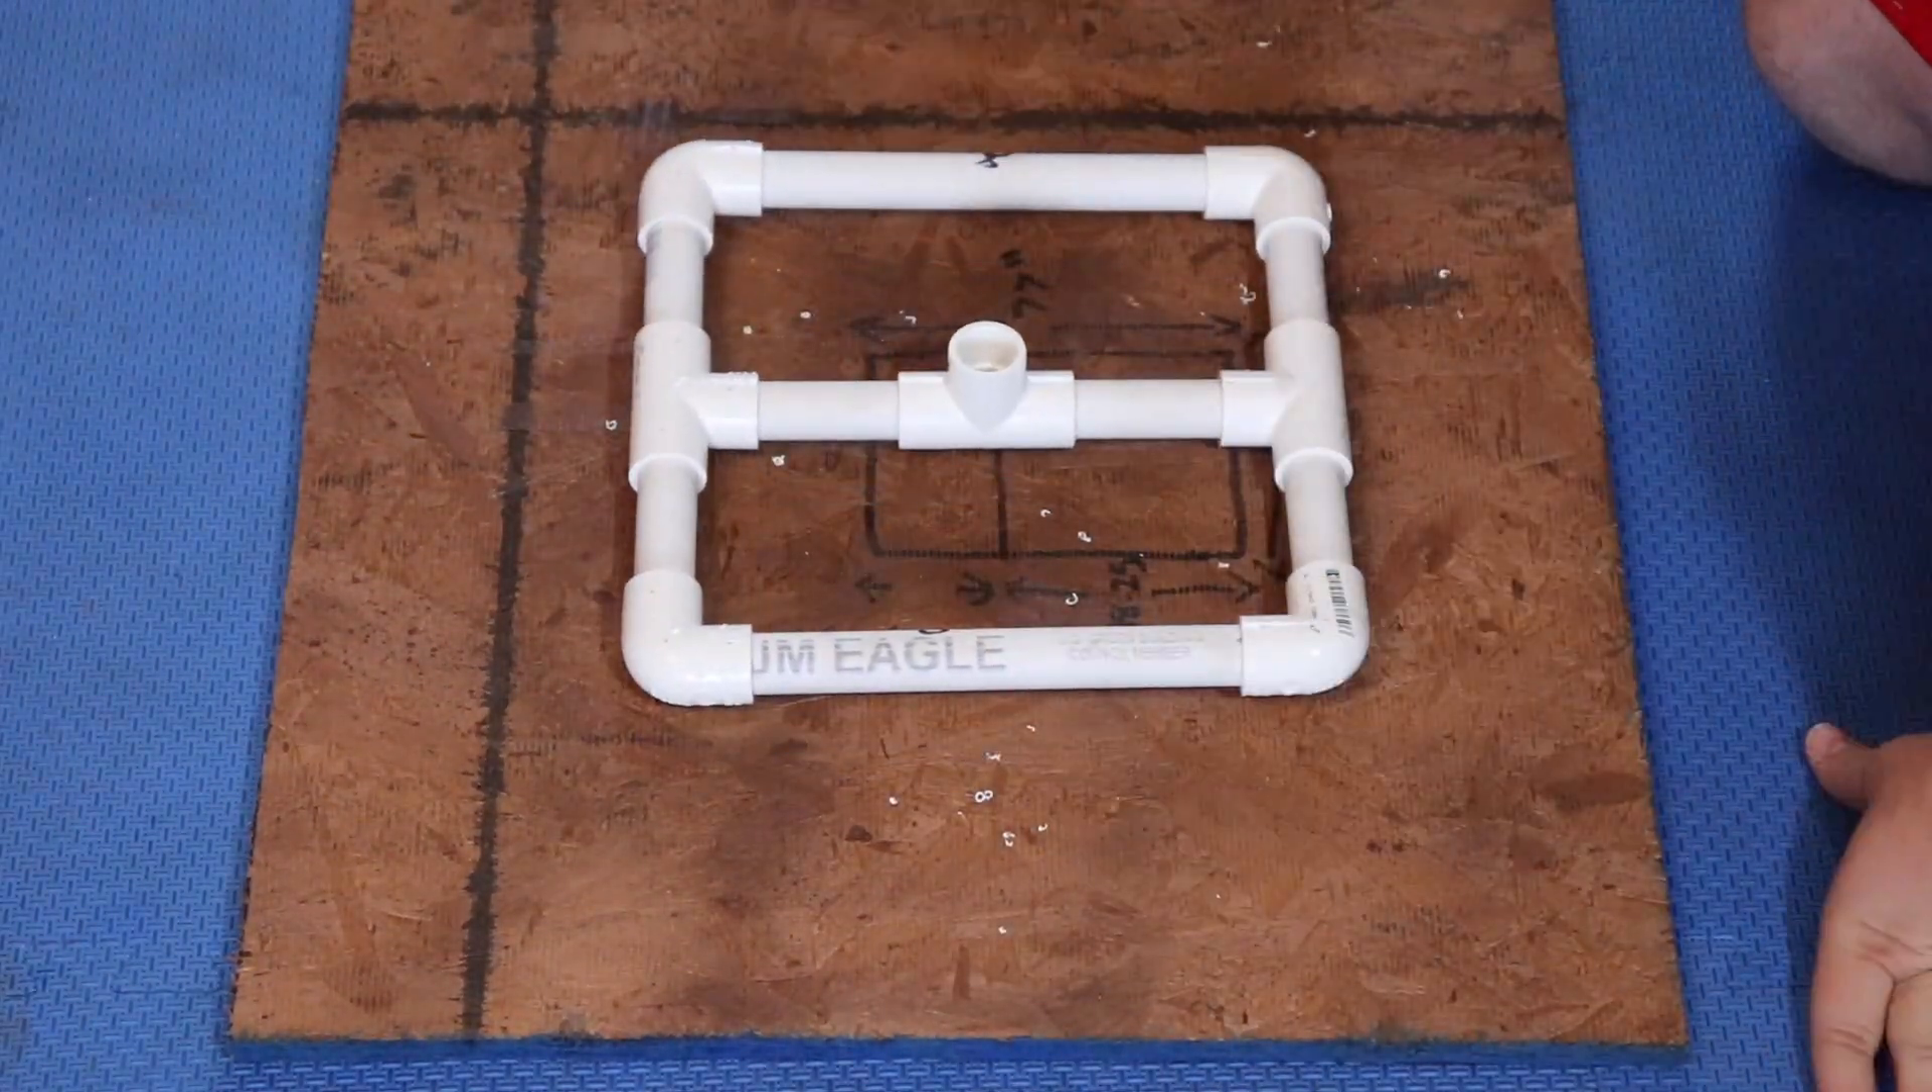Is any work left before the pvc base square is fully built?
No.